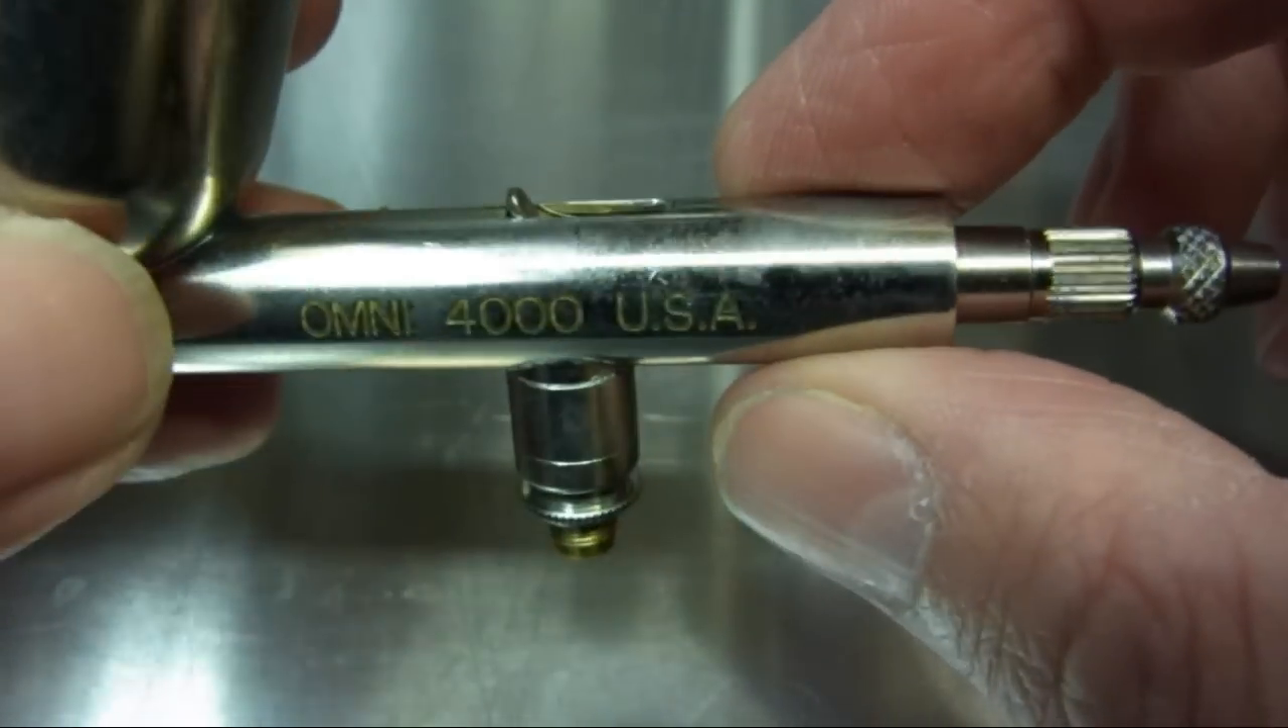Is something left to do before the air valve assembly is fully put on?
No.